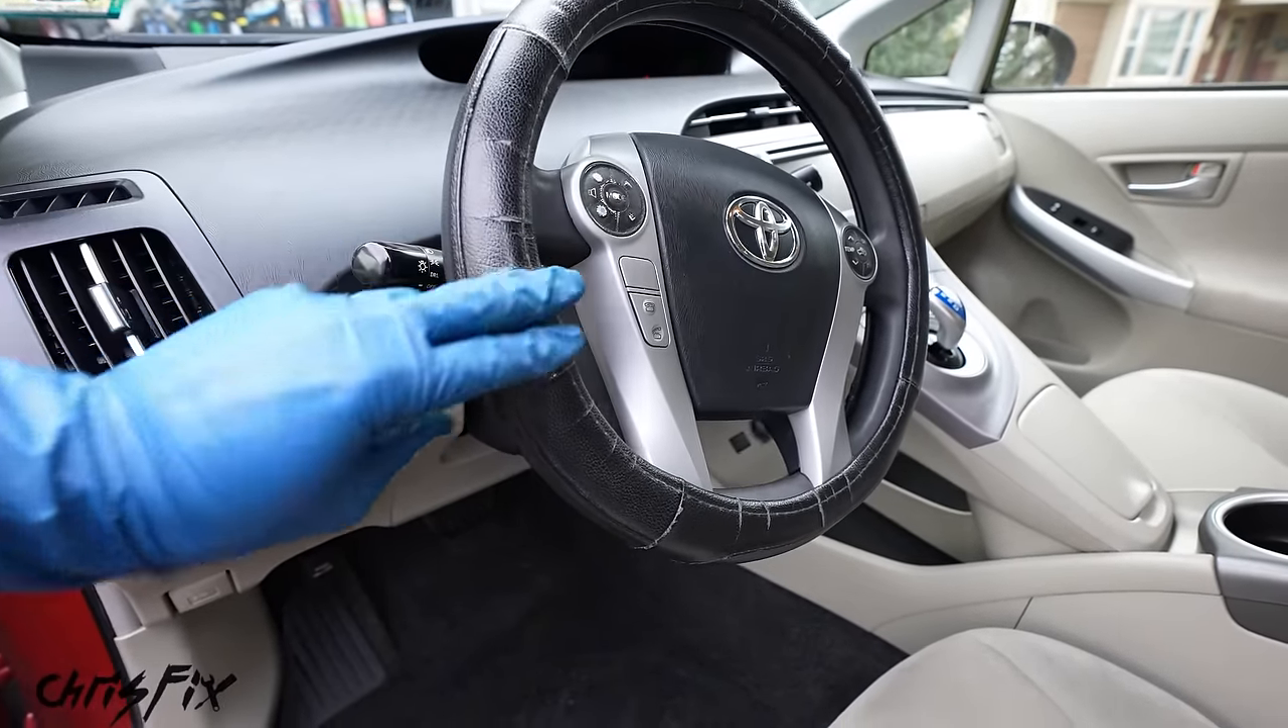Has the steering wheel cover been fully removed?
No.